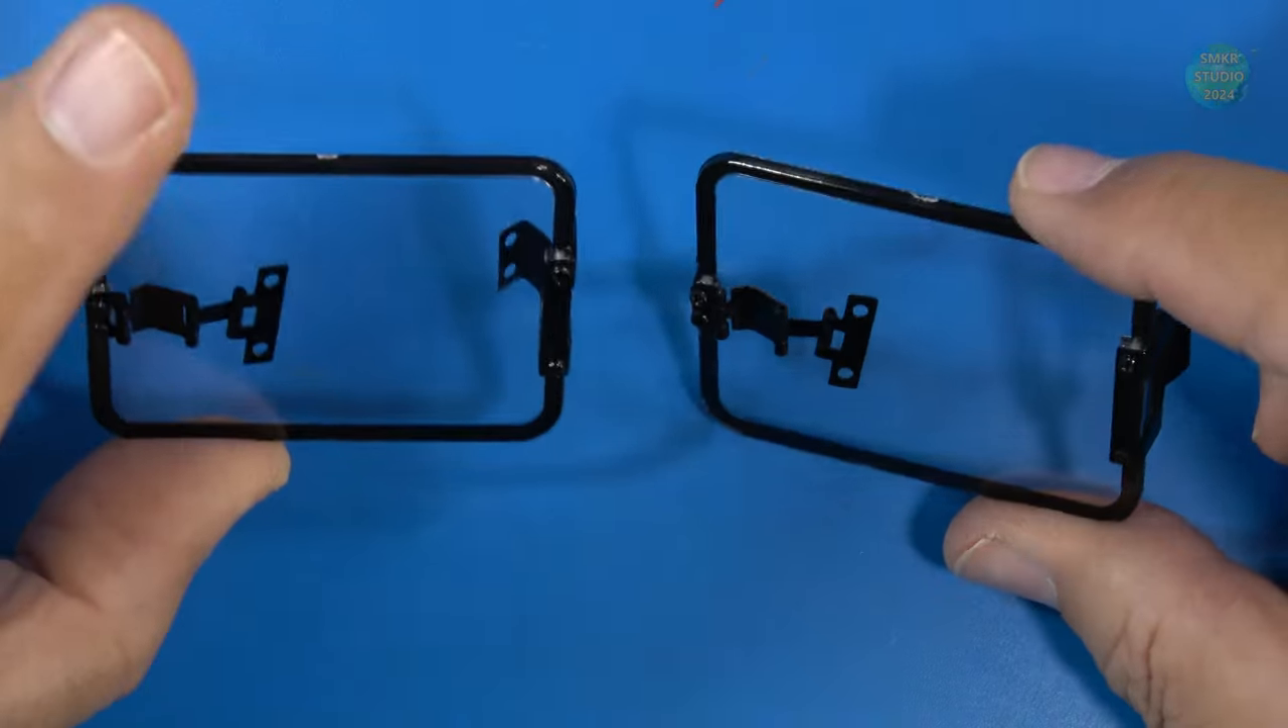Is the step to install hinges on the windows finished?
Yes.